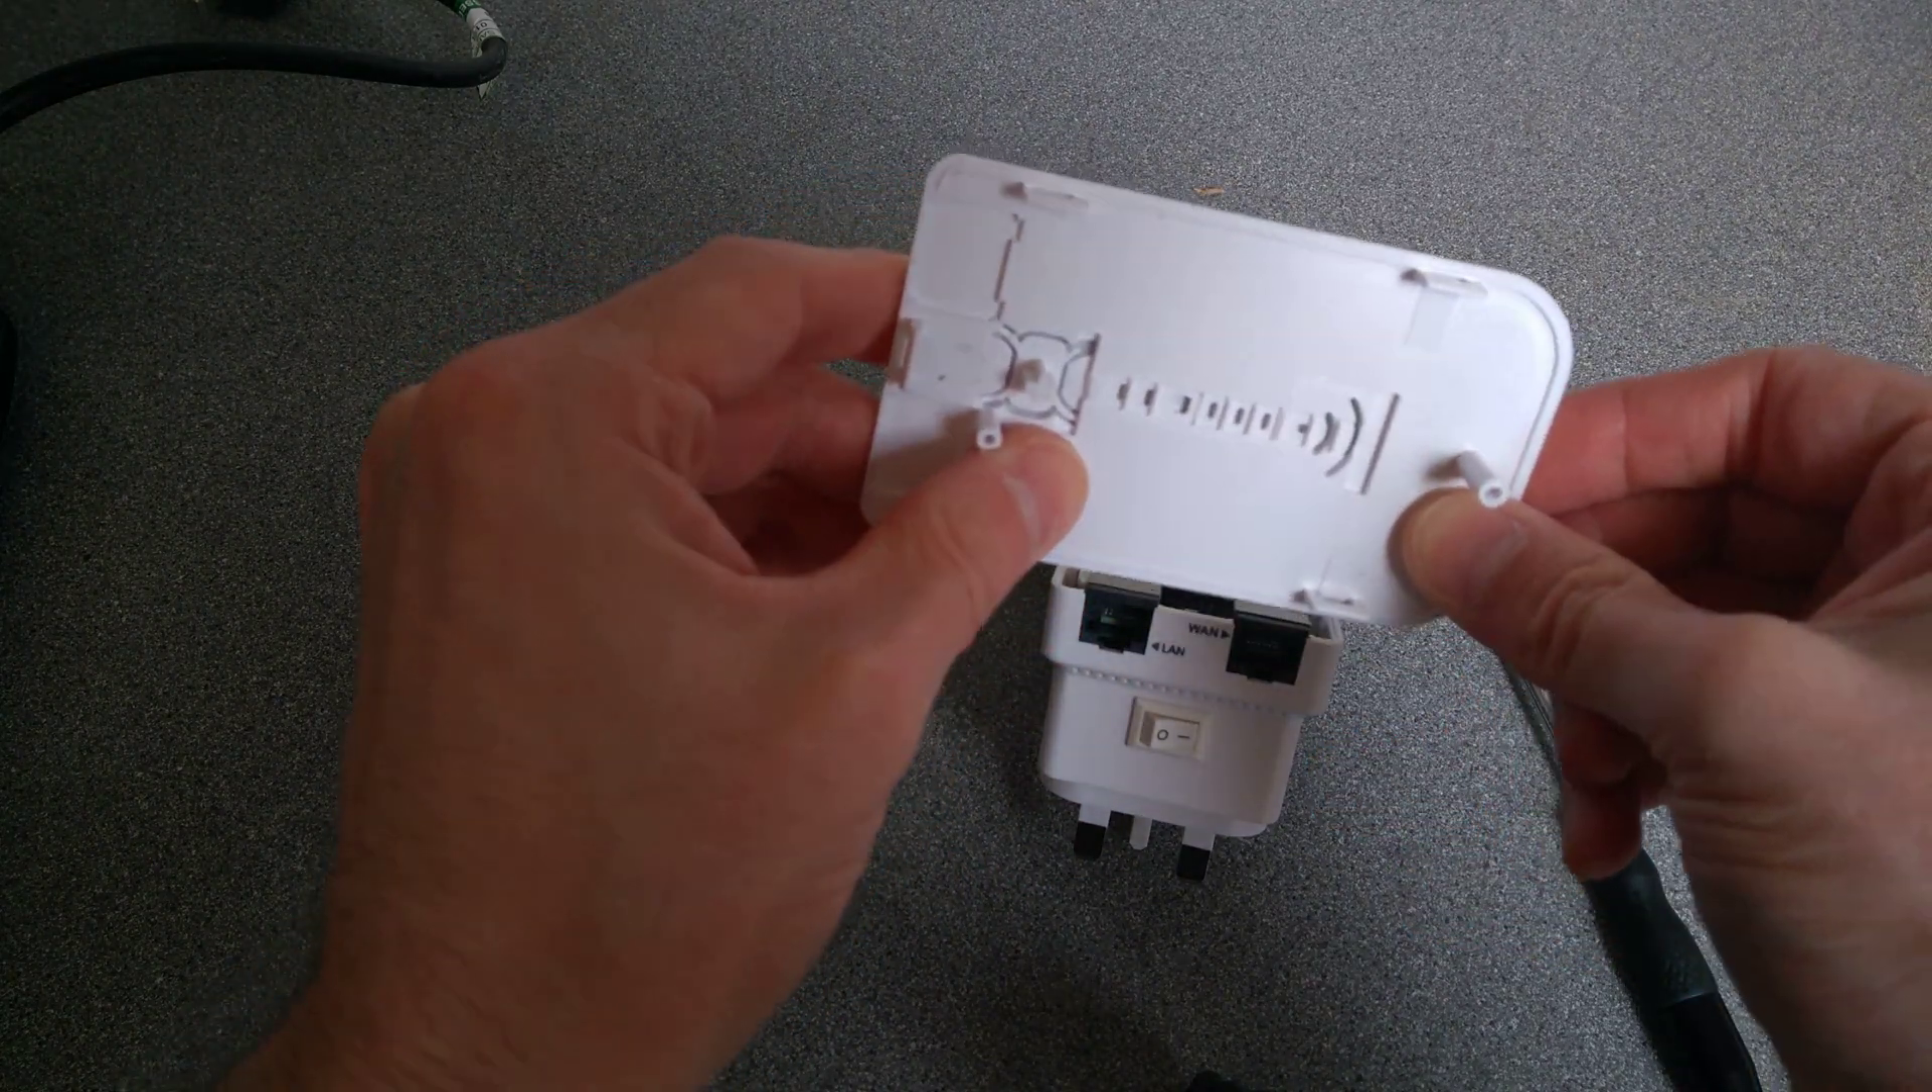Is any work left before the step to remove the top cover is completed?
No.